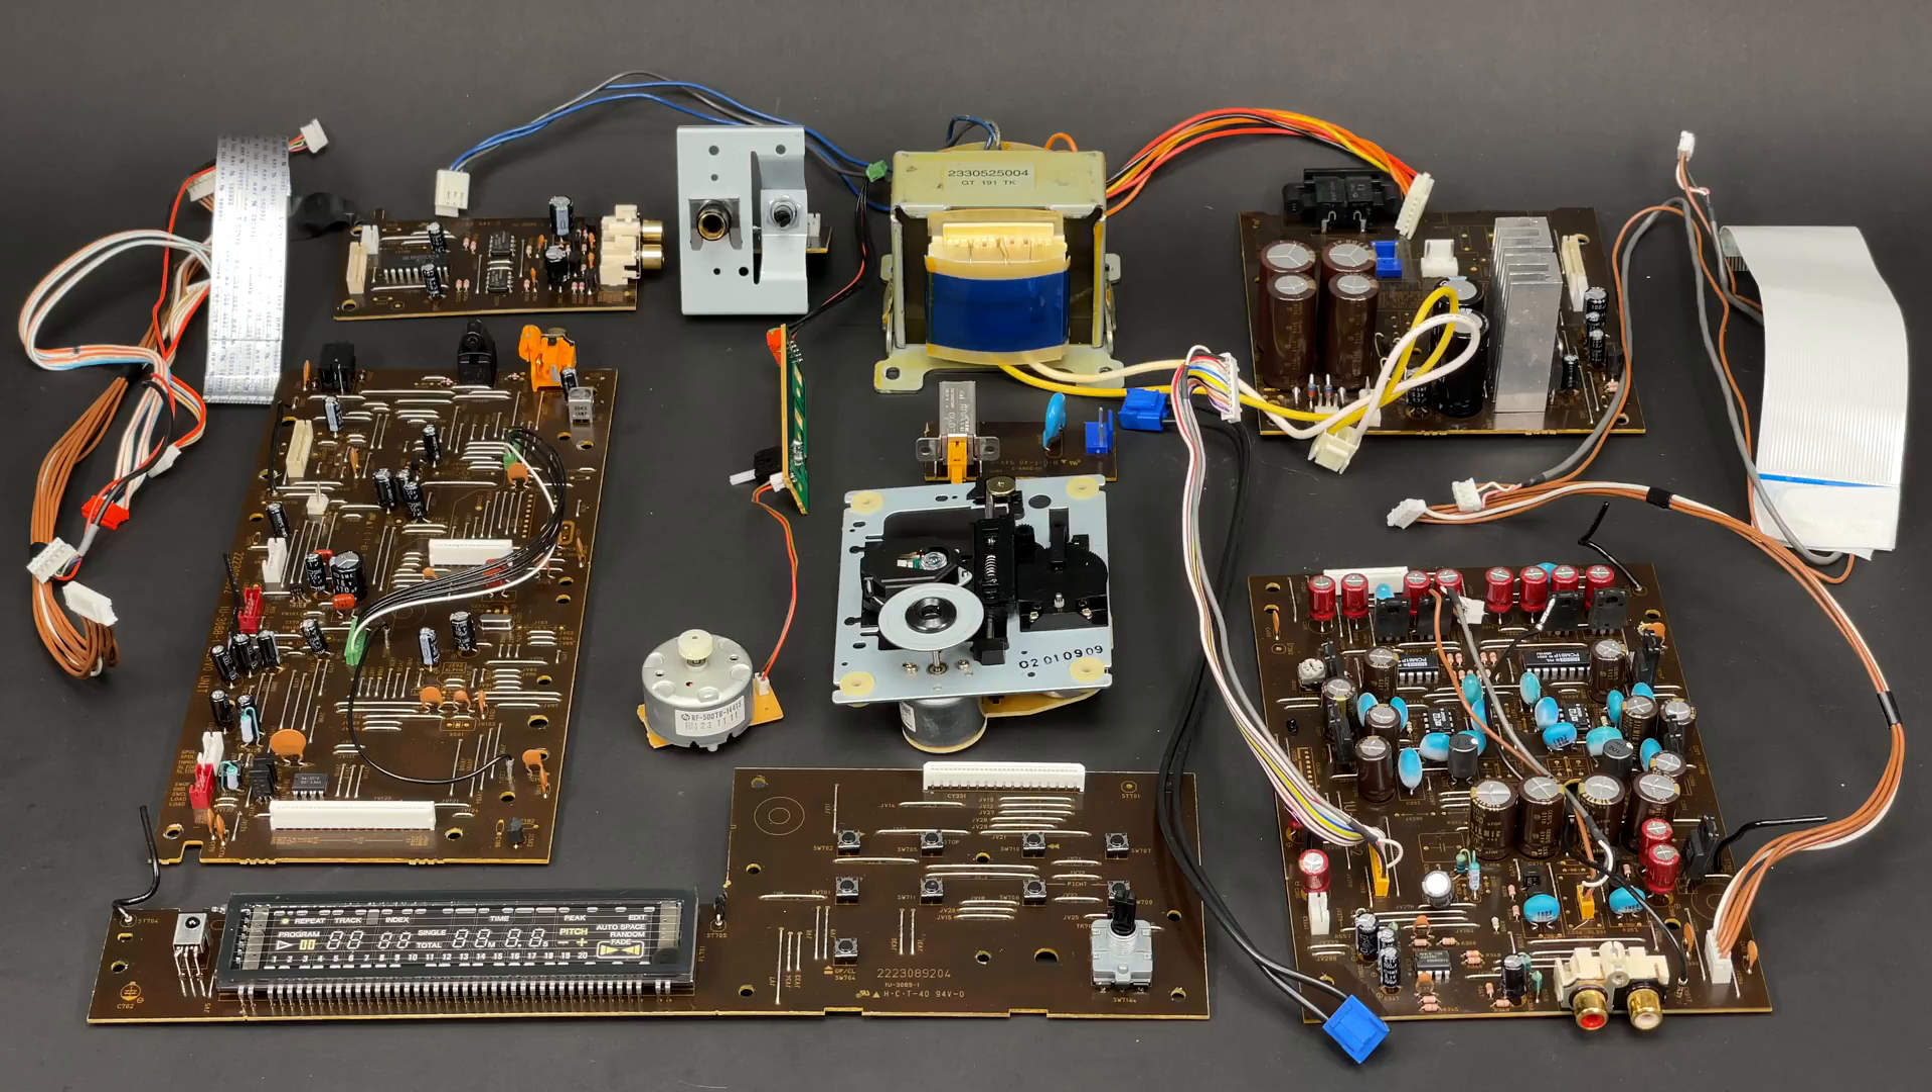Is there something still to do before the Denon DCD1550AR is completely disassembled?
No.